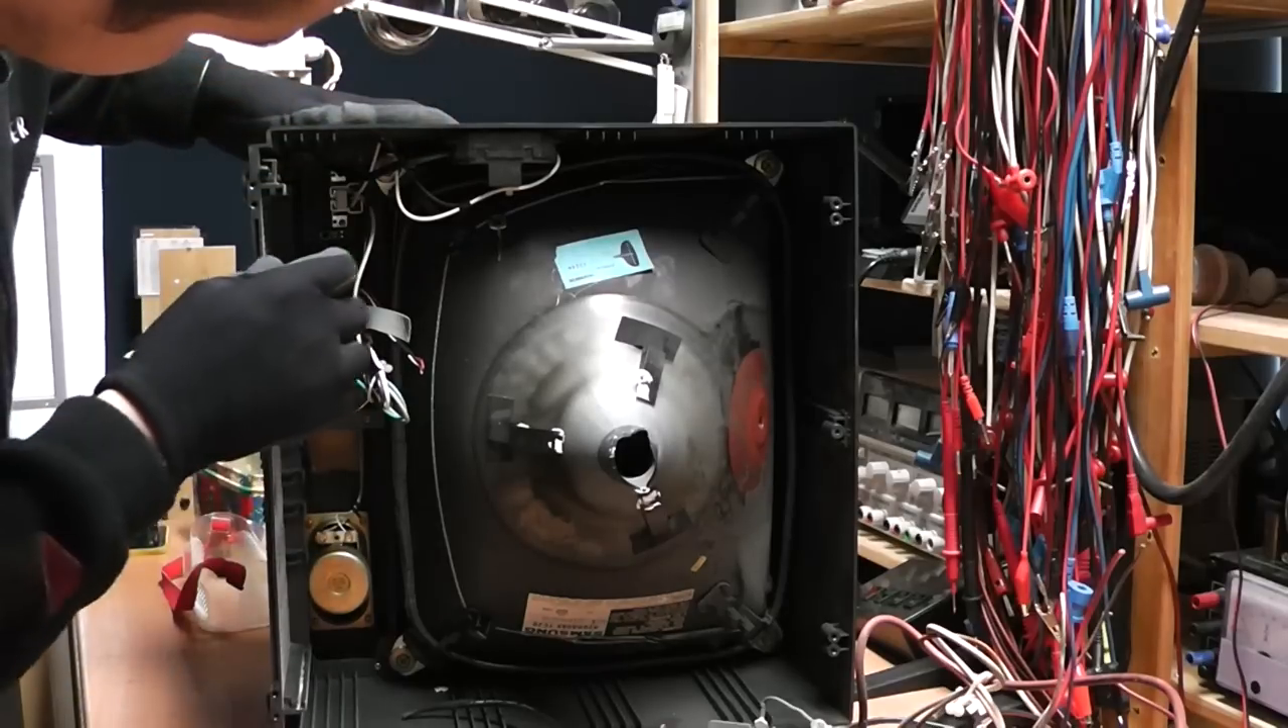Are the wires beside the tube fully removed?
No.